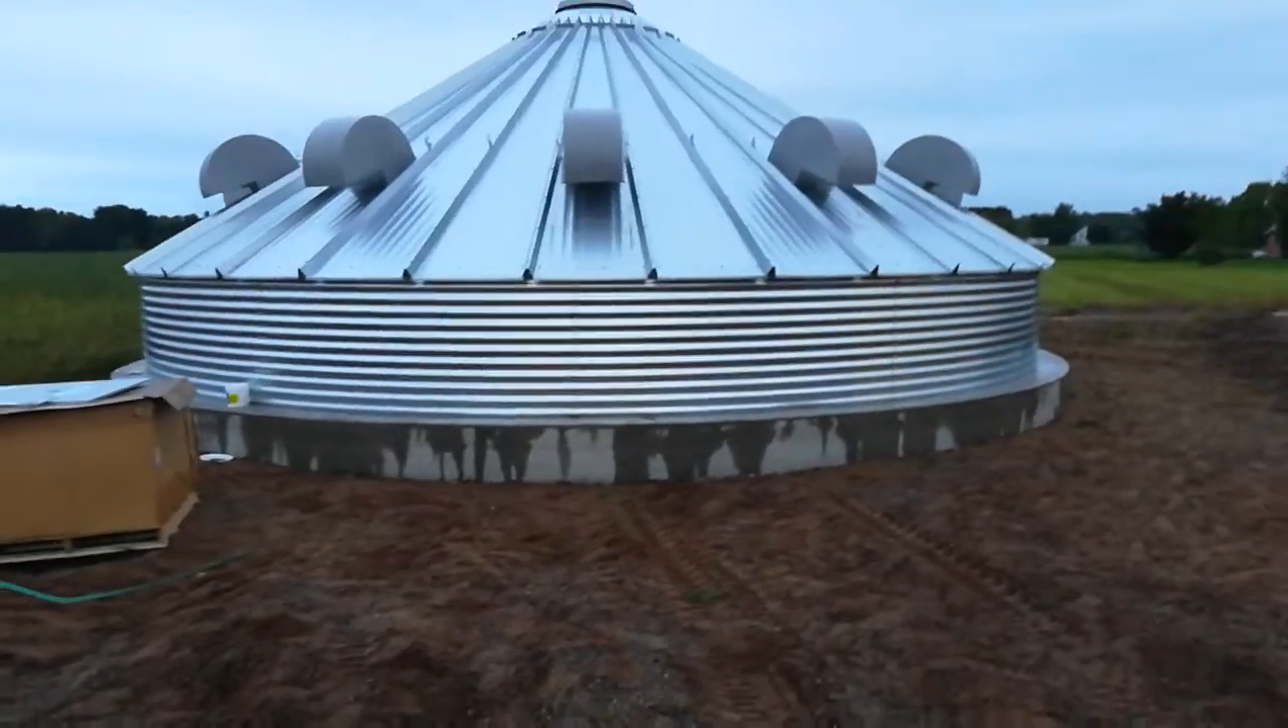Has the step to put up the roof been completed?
Yes.